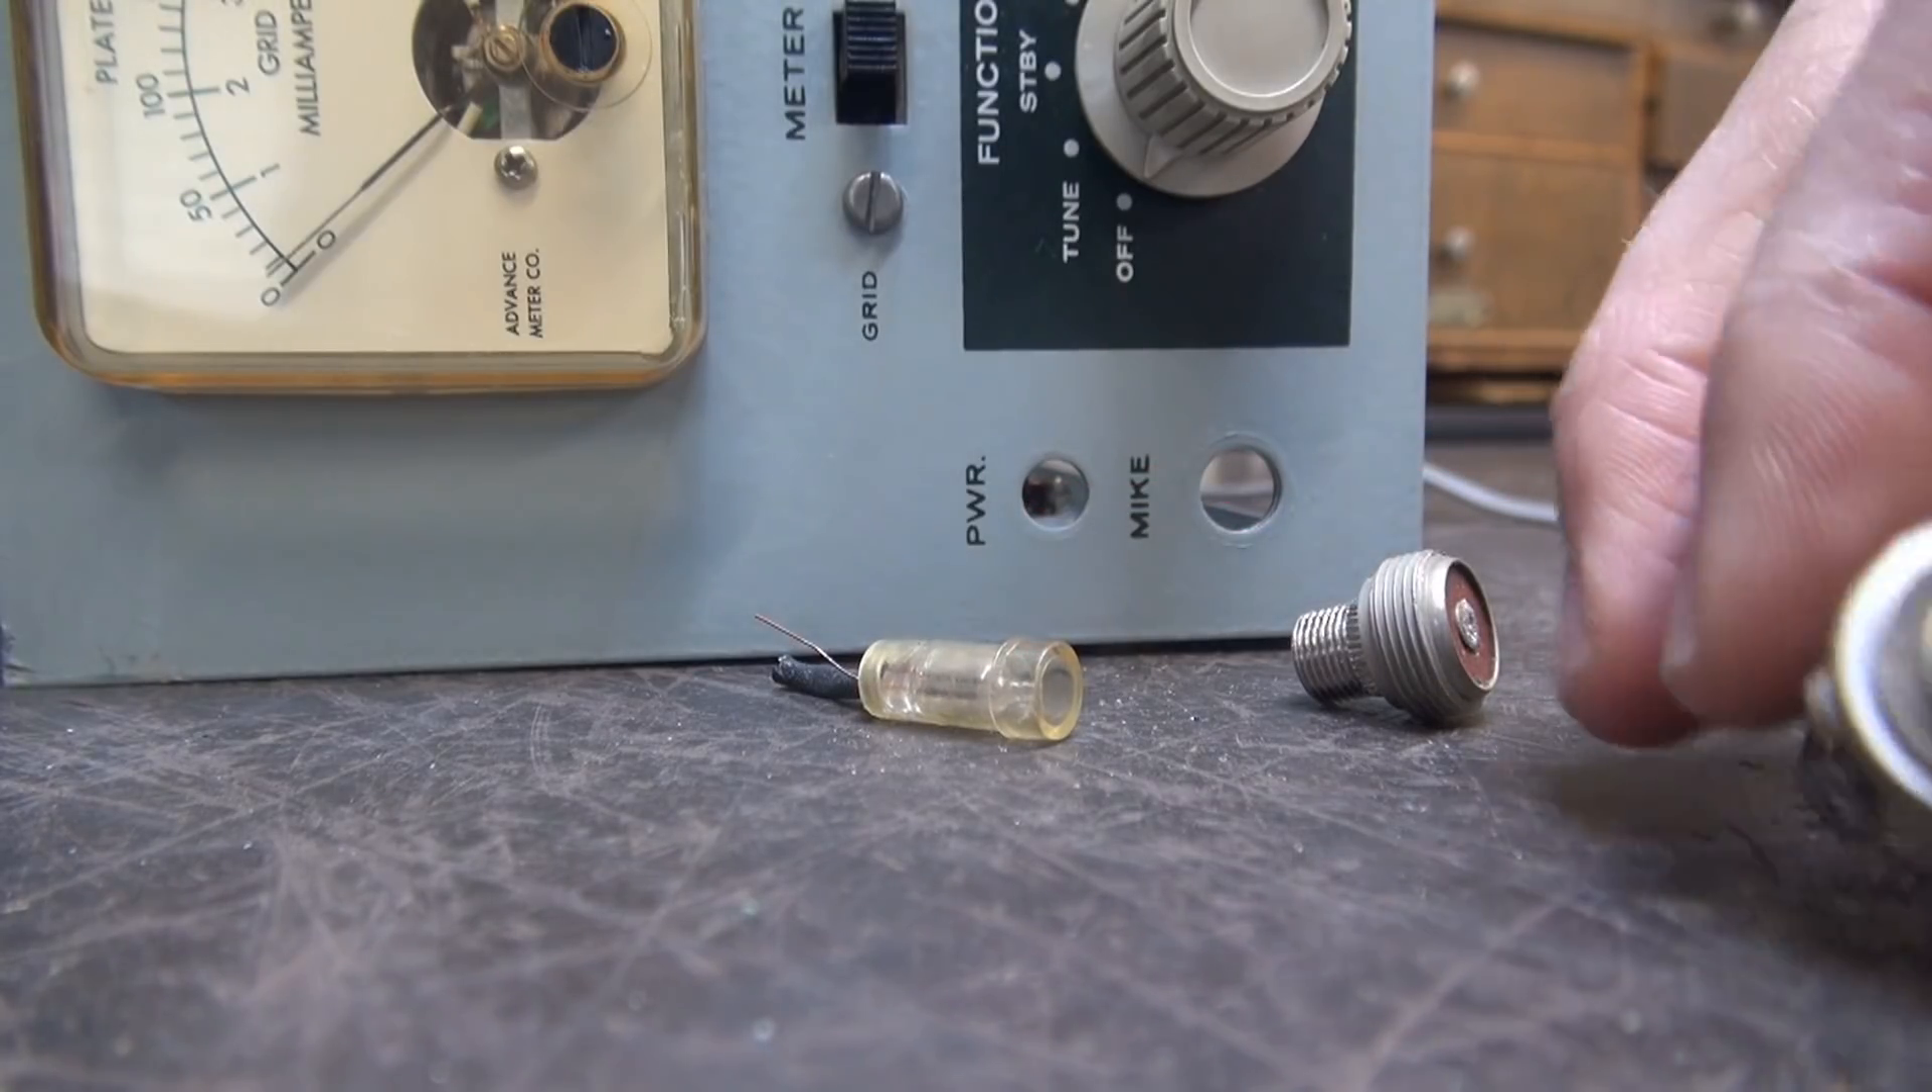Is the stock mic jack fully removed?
Yes.